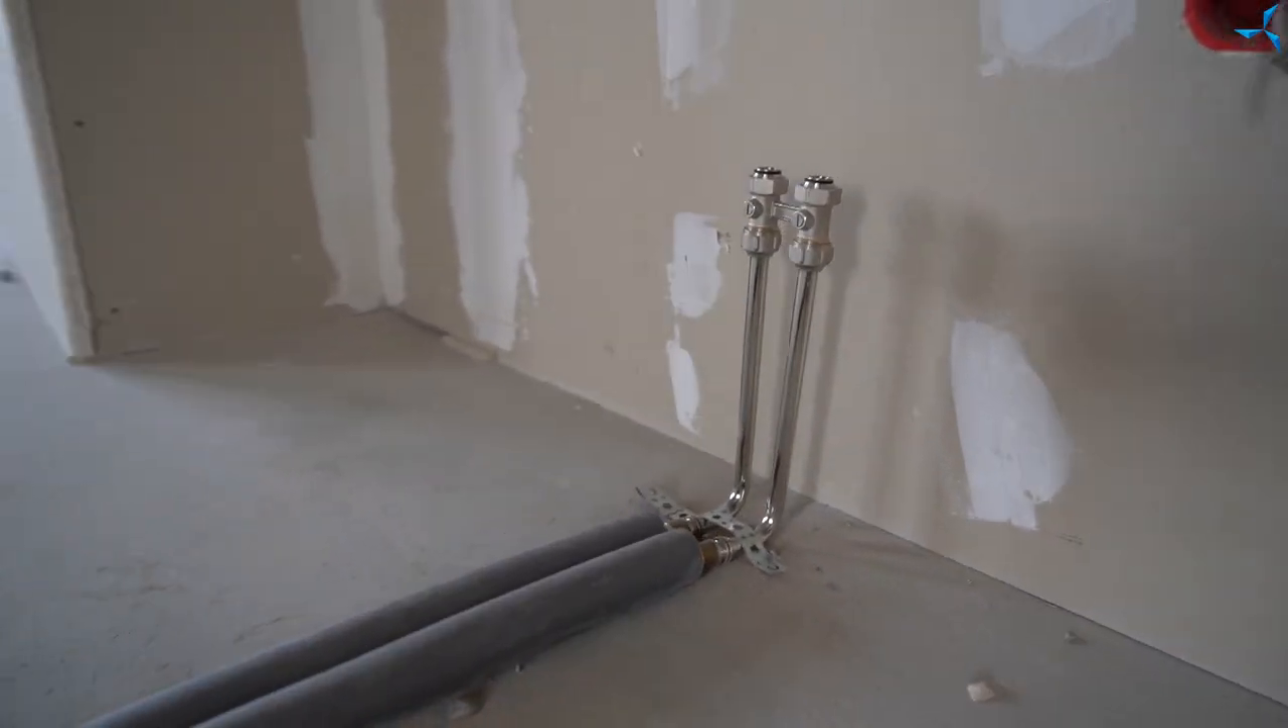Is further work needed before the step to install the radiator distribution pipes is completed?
No.